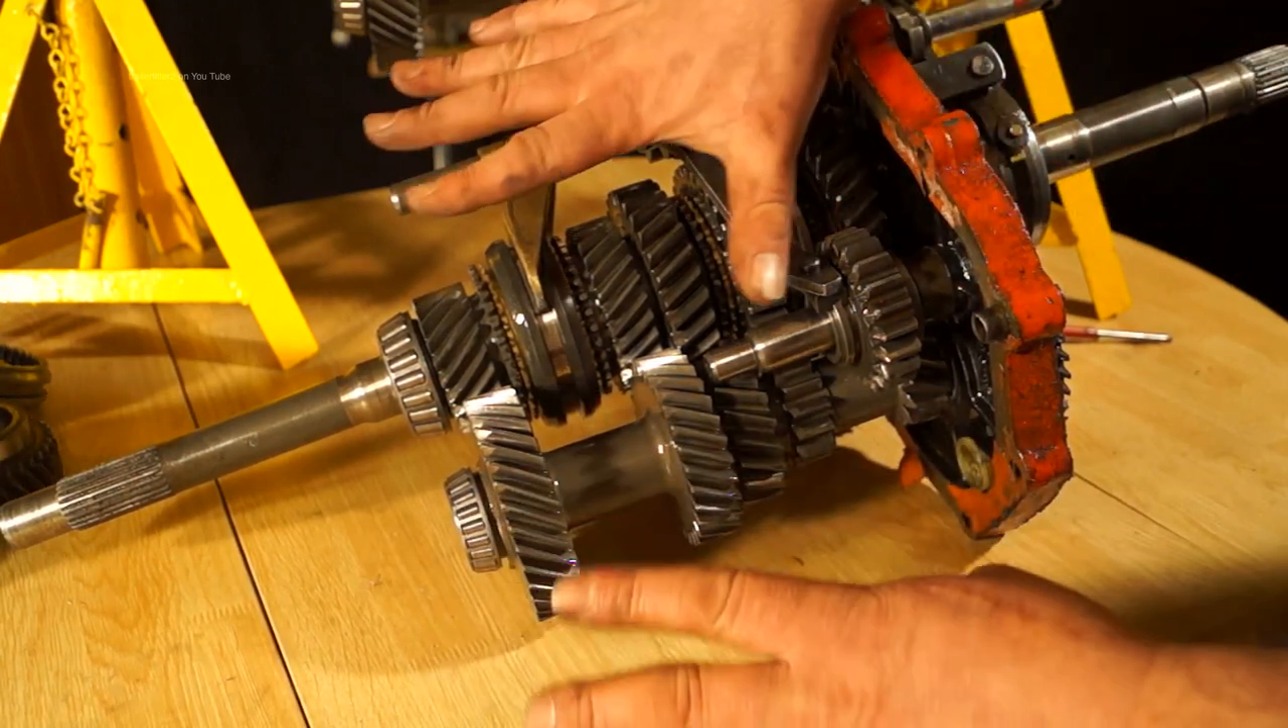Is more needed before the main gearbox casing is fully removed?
No.